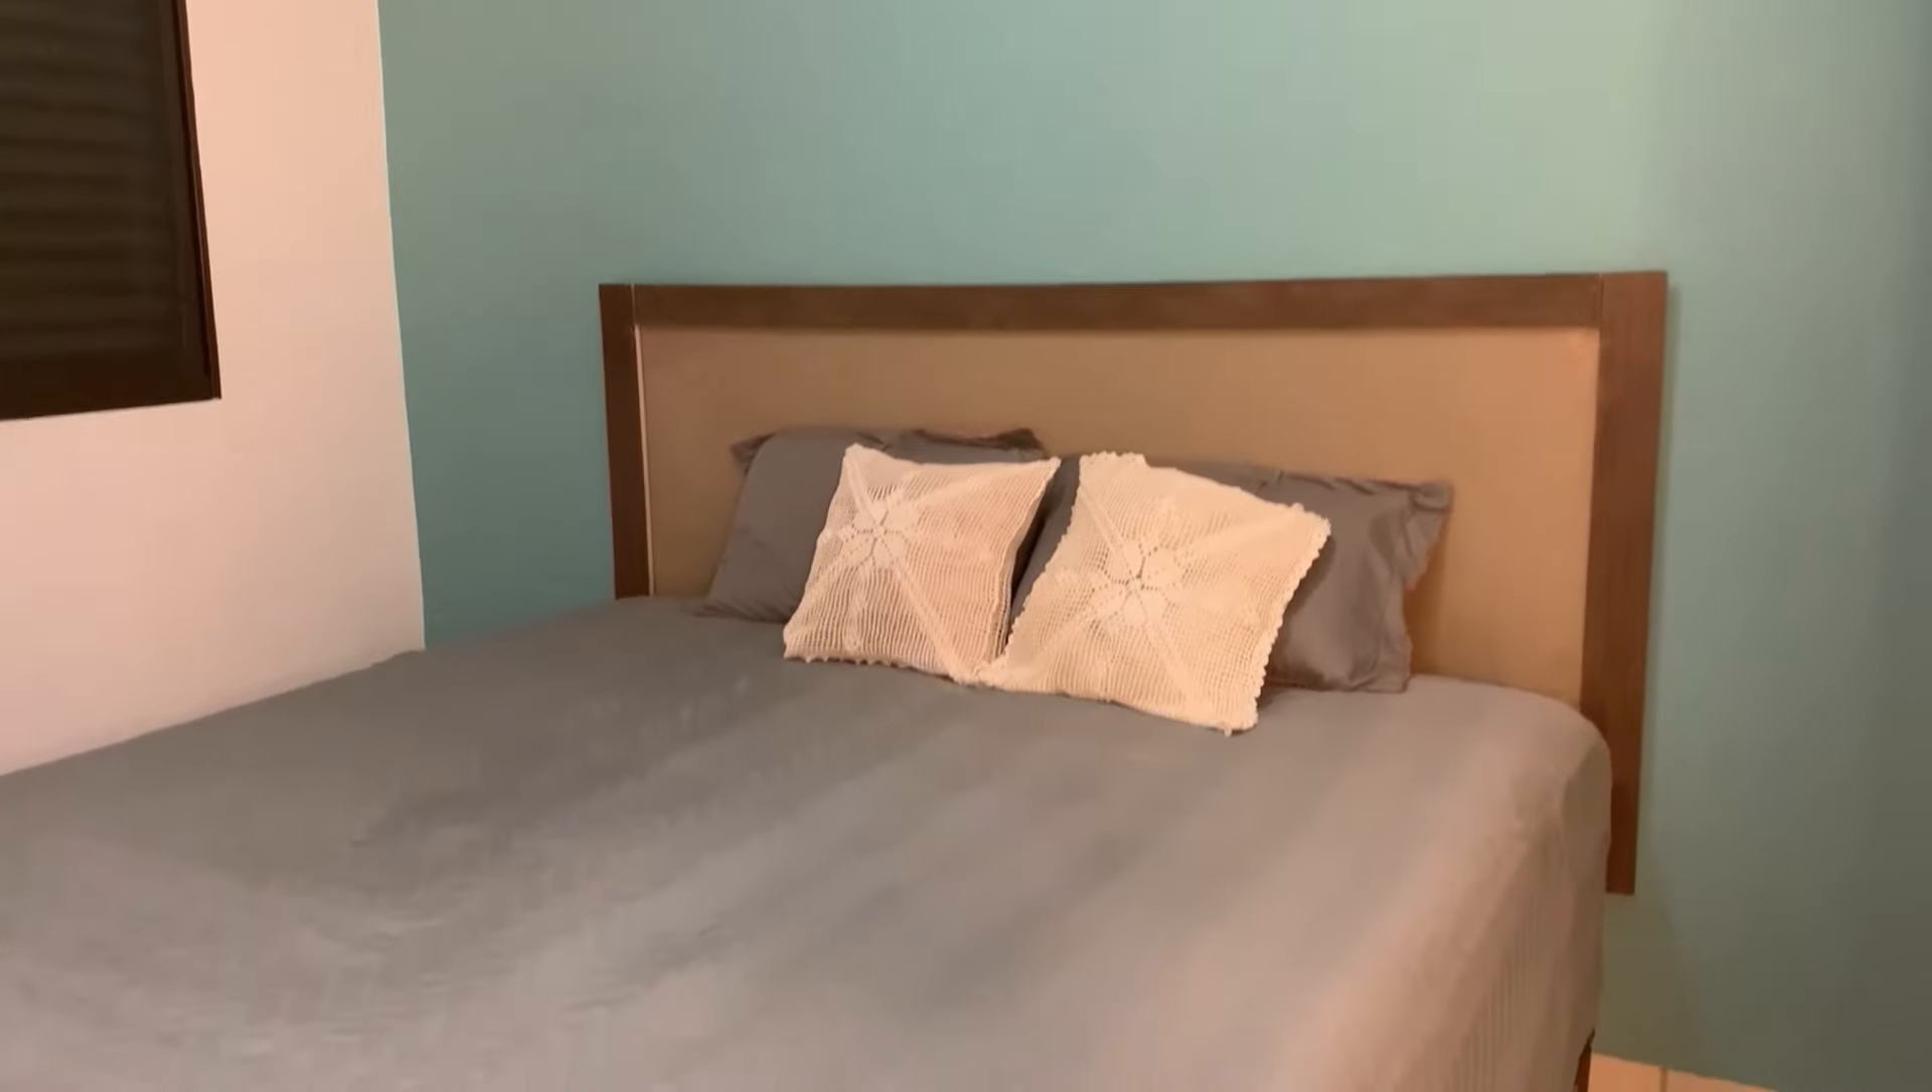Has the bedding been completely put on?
Yes.